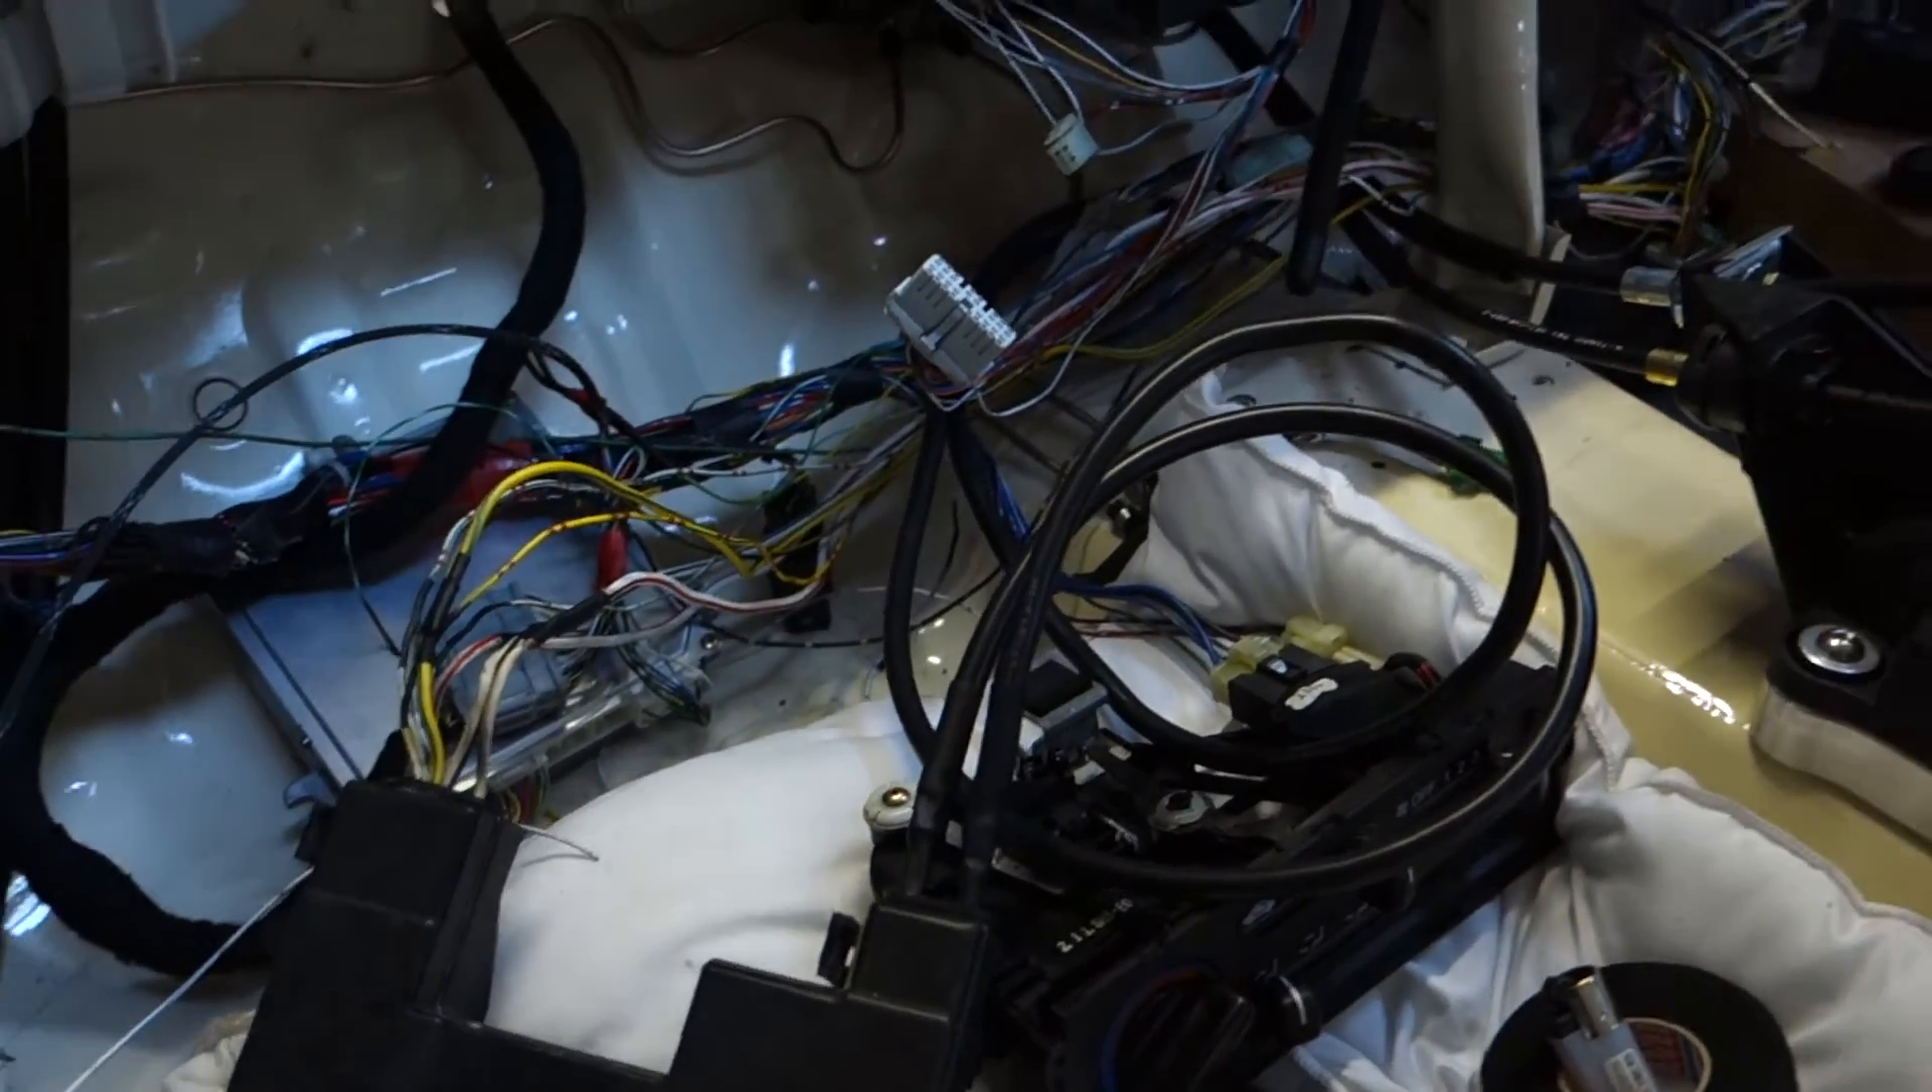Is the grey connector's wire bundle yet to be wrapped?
Yes.